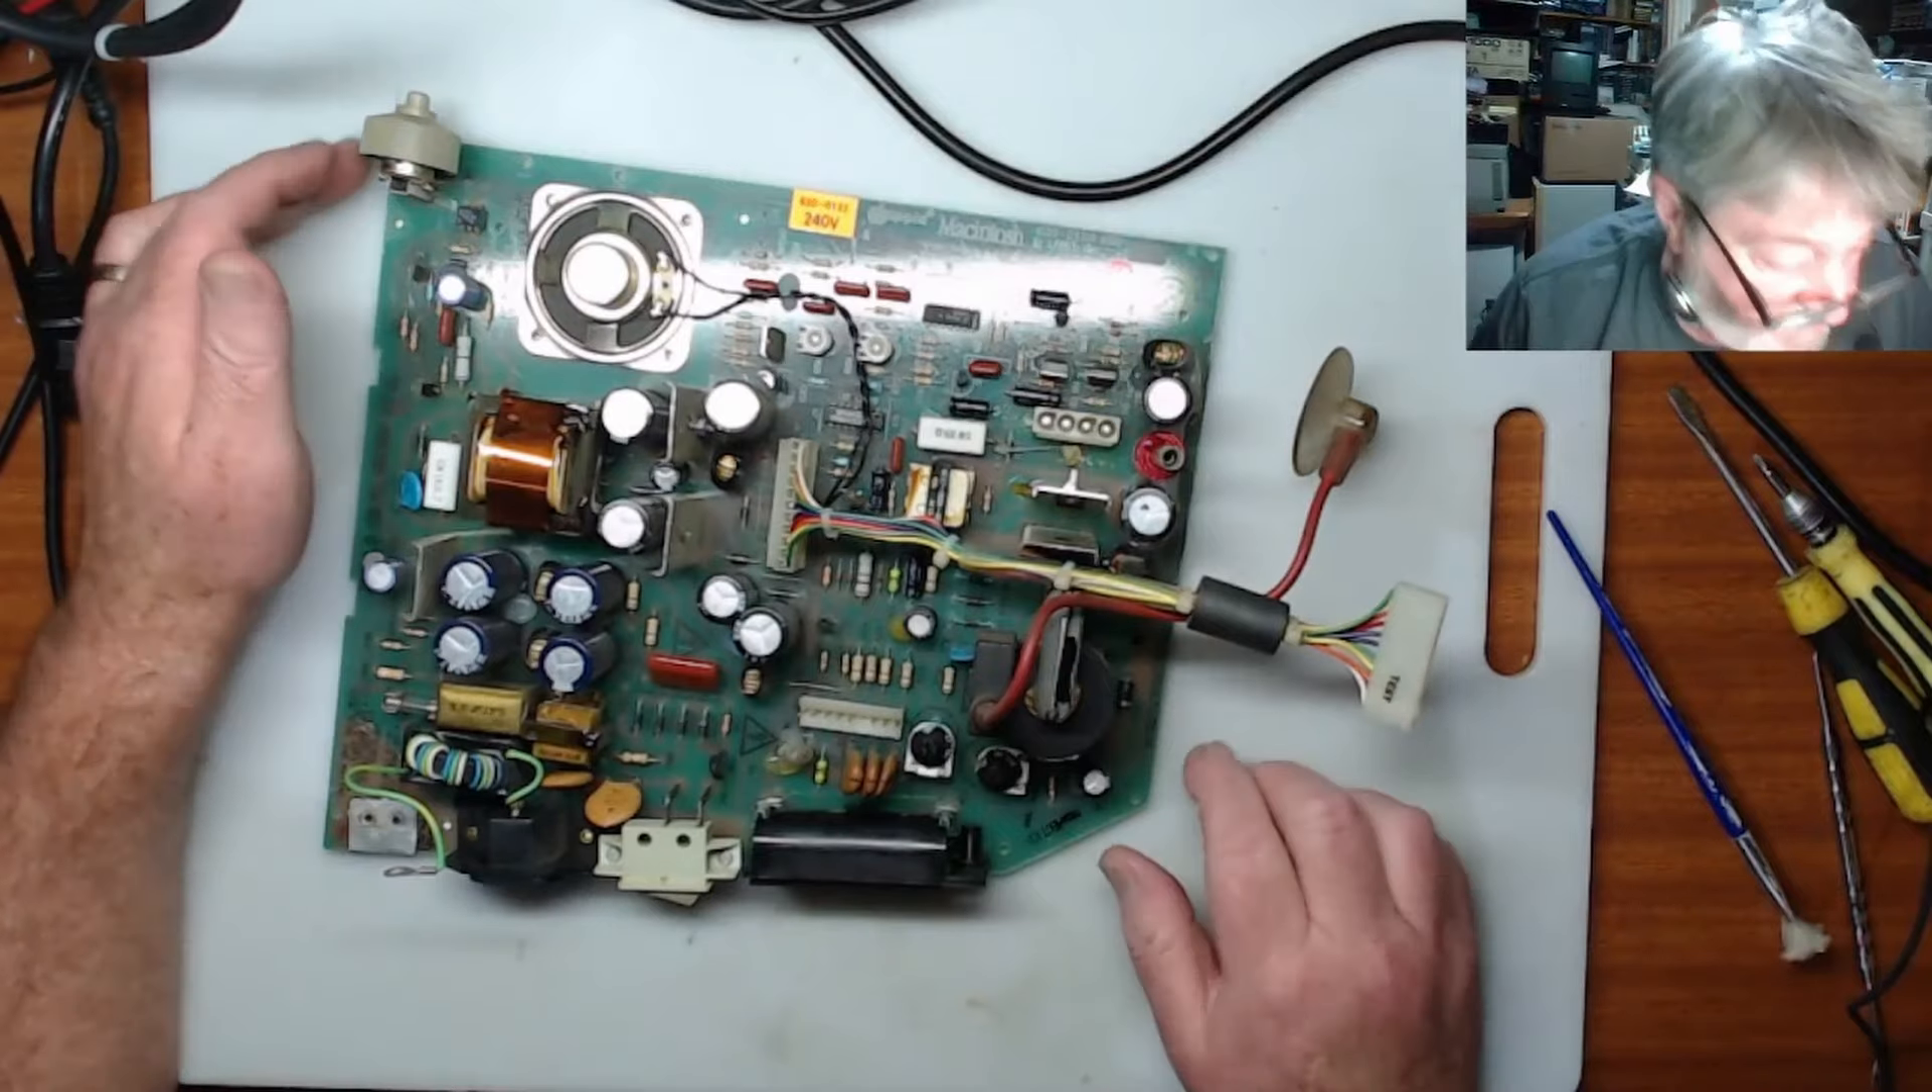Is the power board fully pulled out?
Yes.